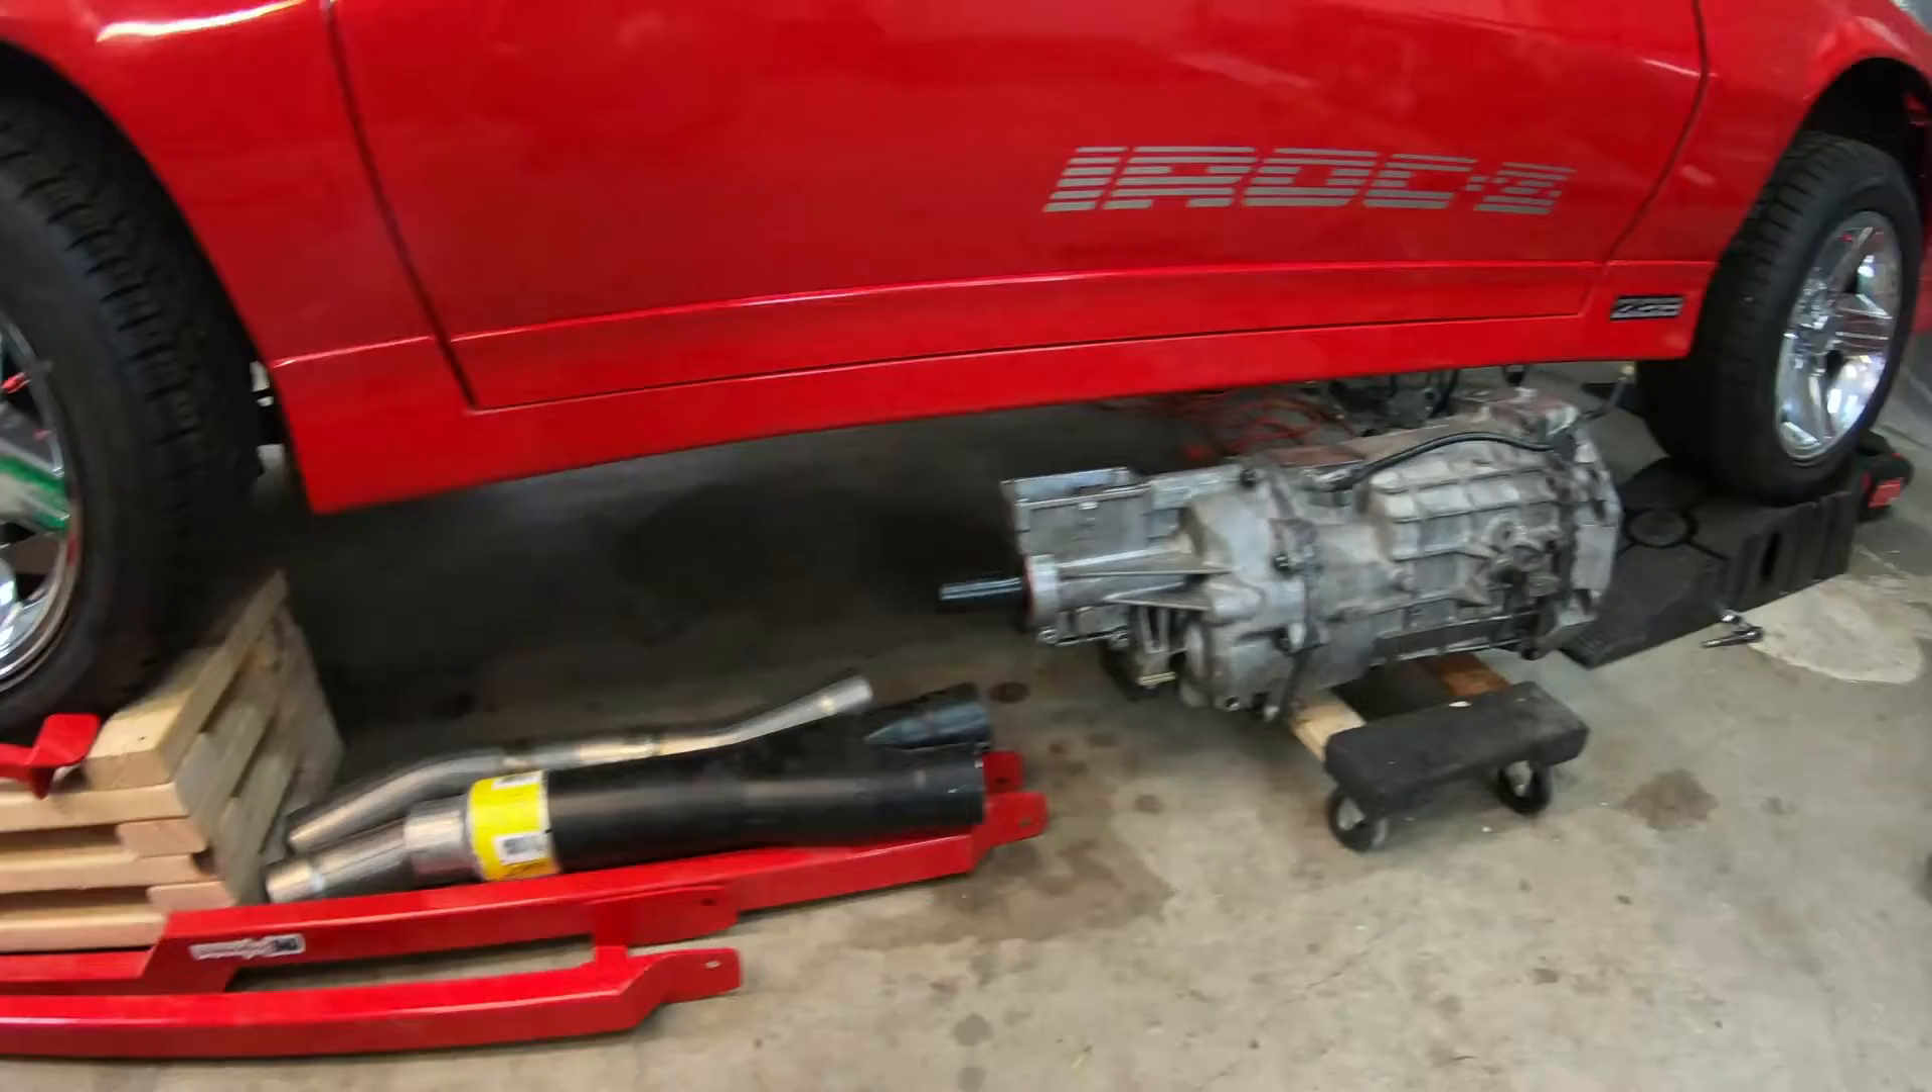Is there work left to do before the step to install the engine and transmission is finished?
Yes.